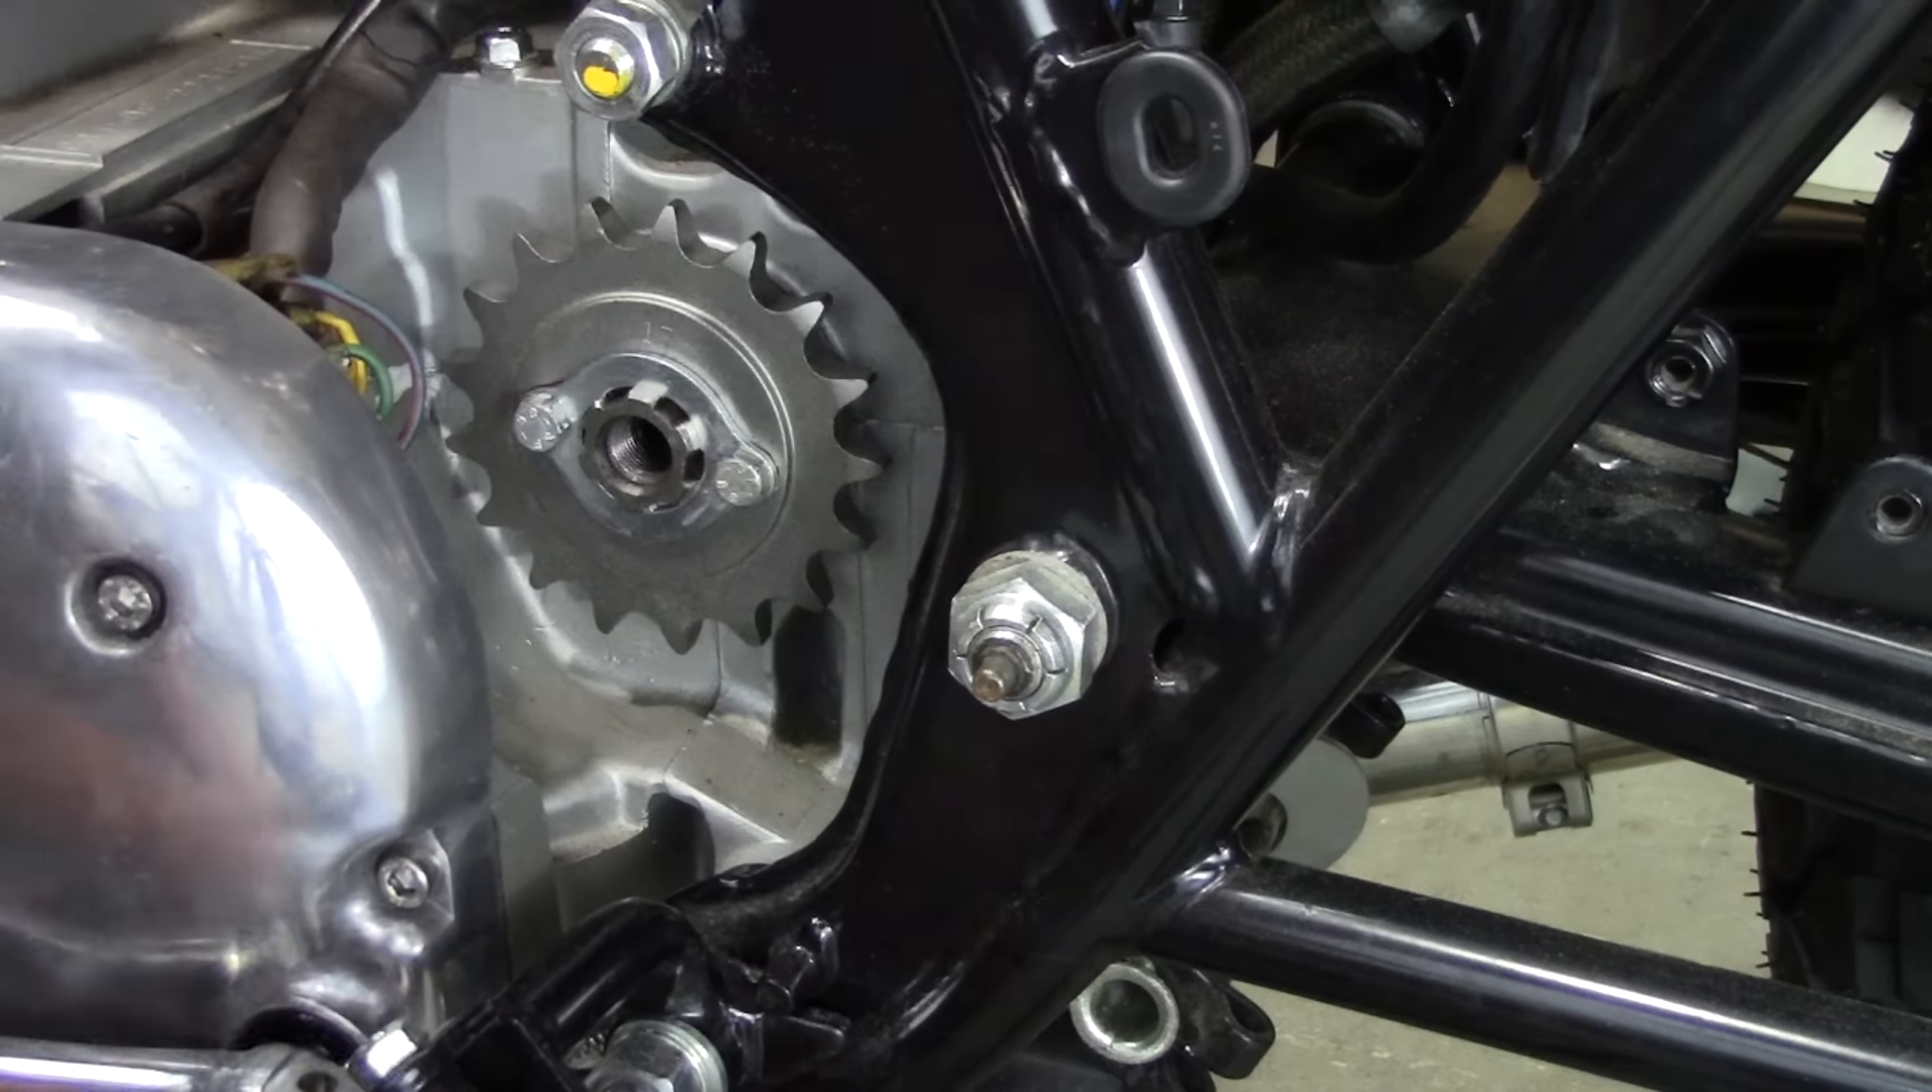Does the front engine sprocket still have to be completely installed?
No.